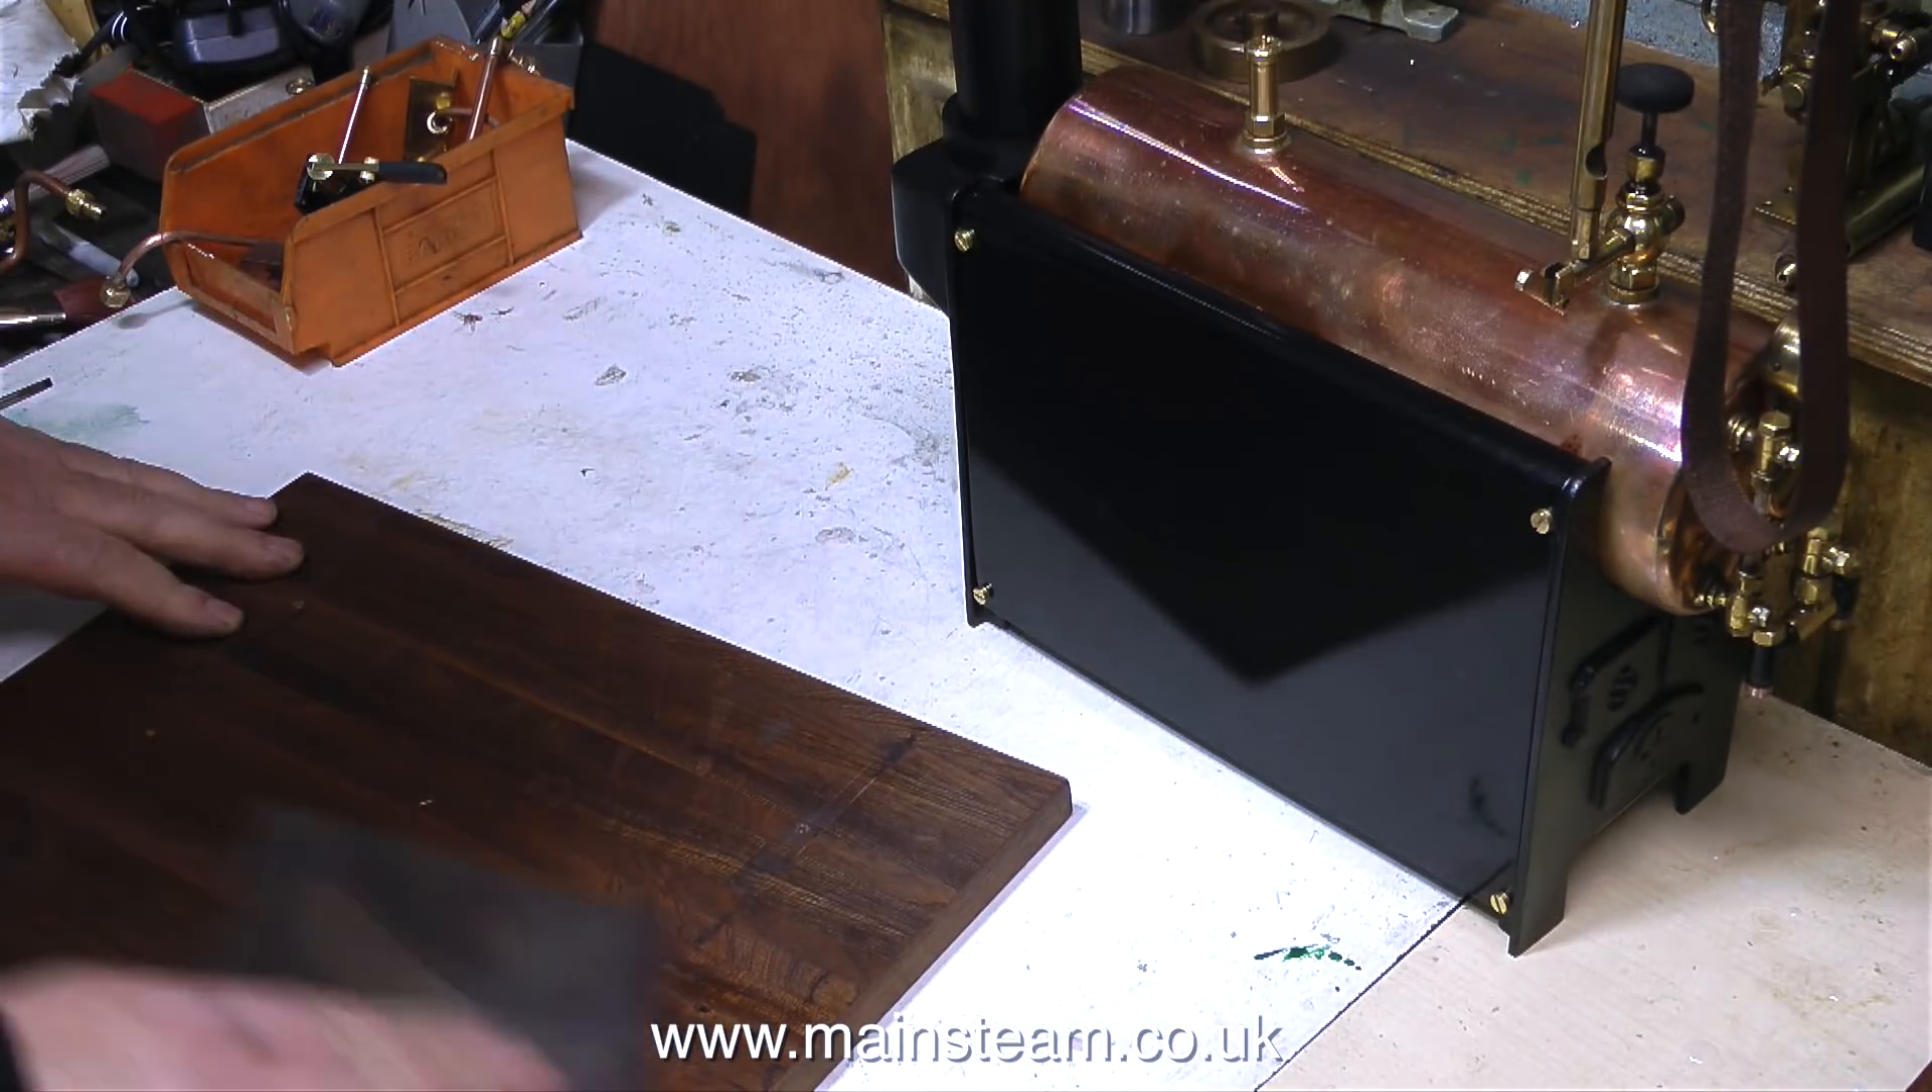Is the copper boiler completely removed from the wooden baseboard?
Yes.